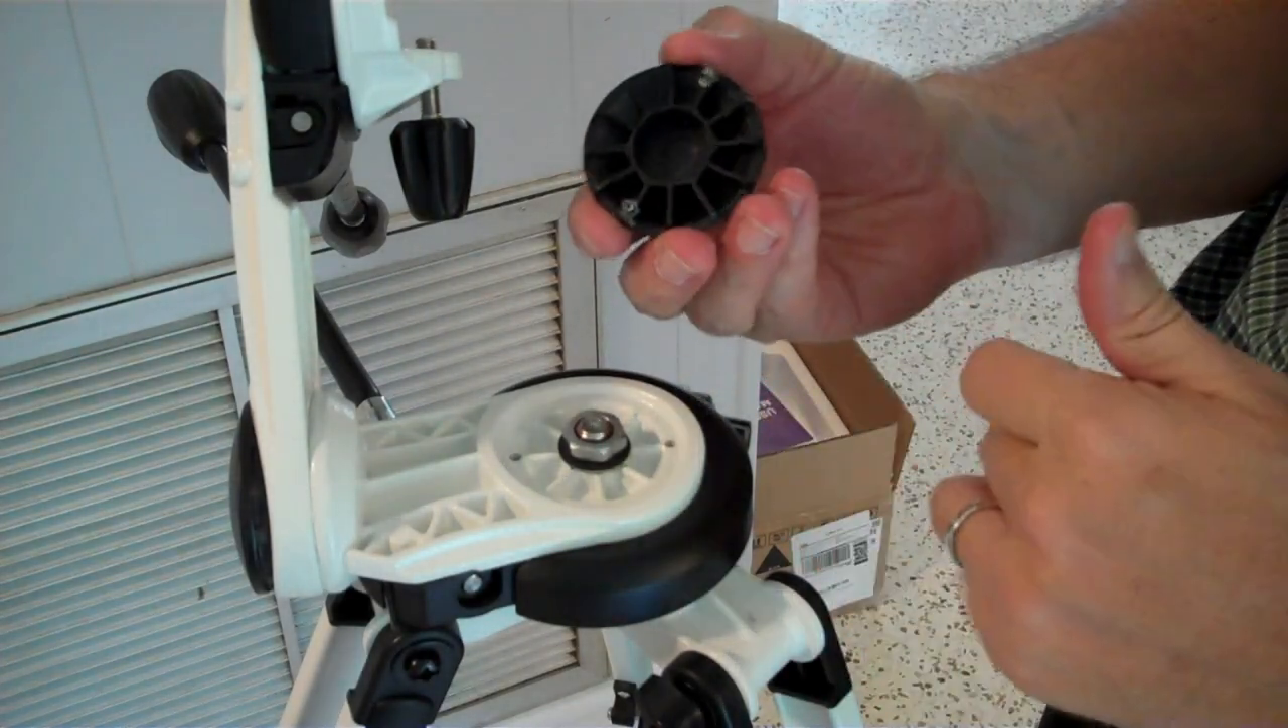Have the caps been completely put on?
No.